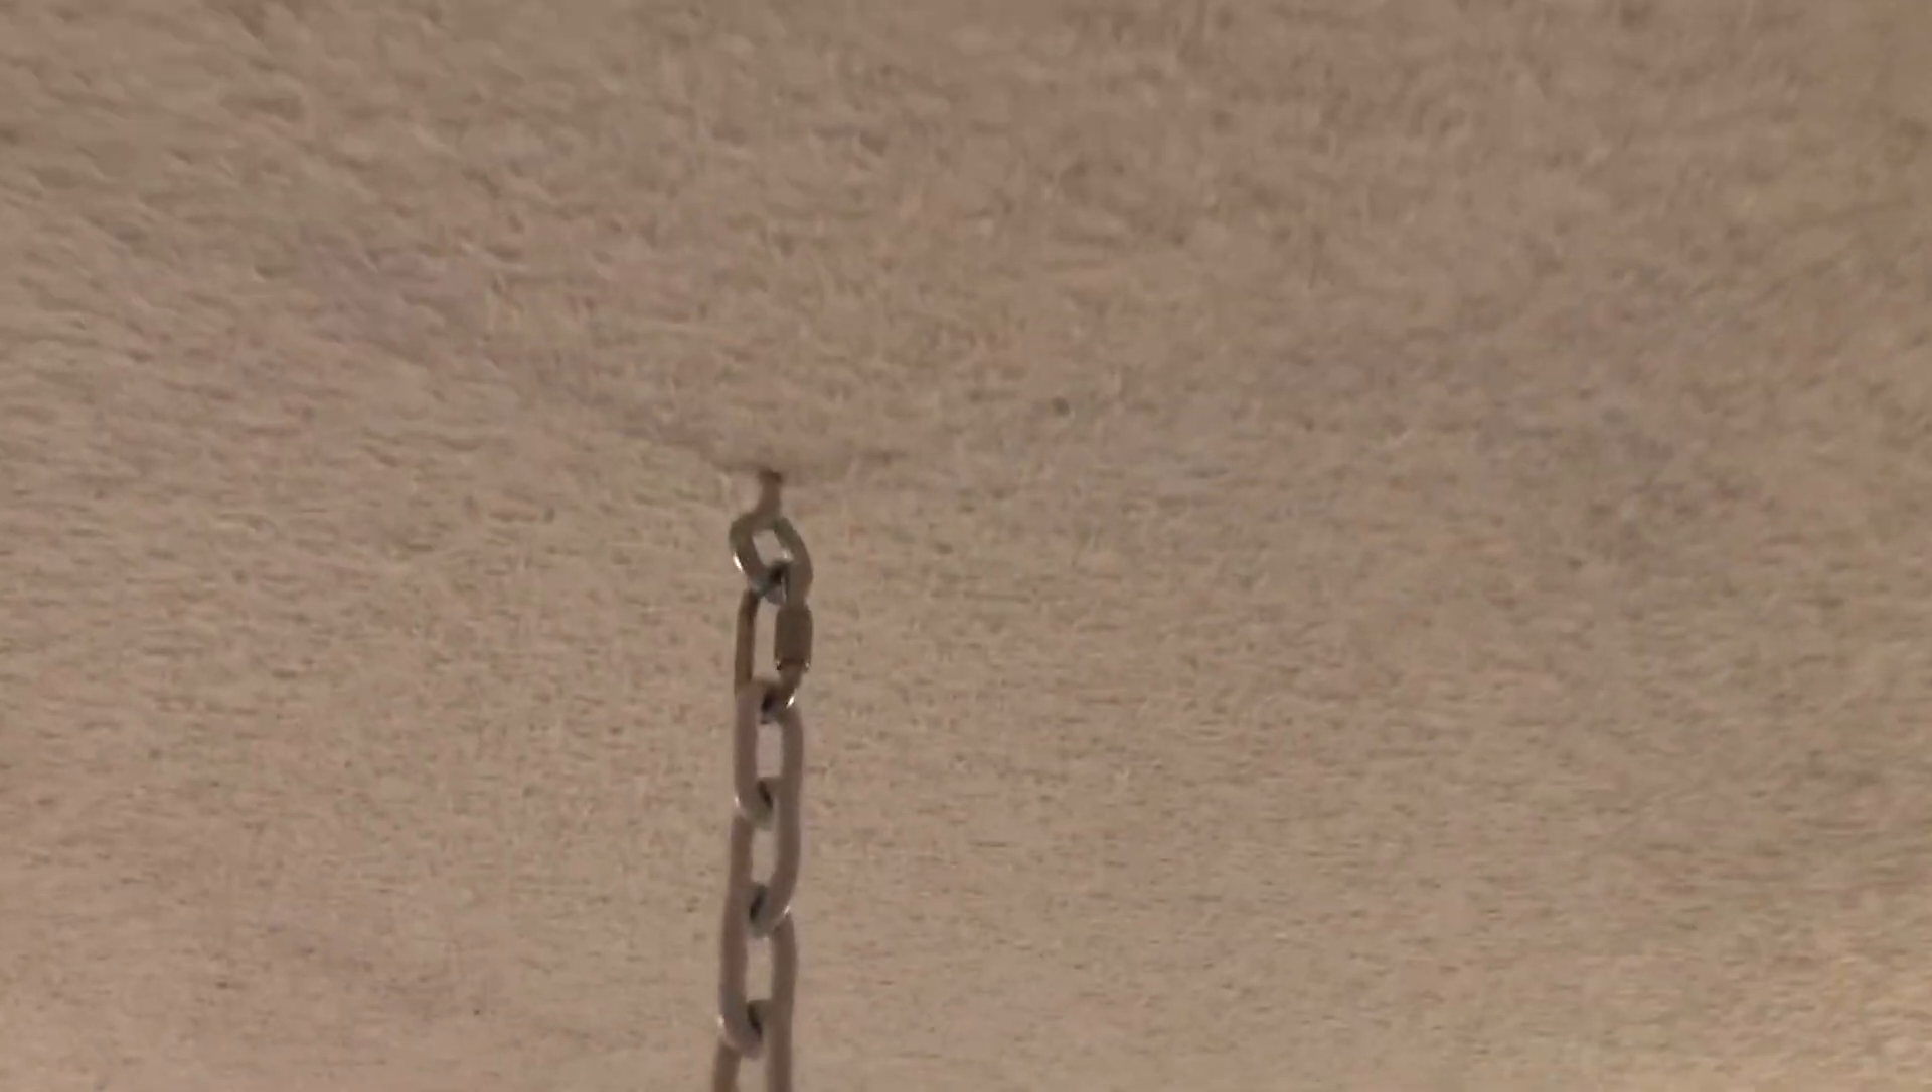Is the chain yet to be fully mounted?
No.